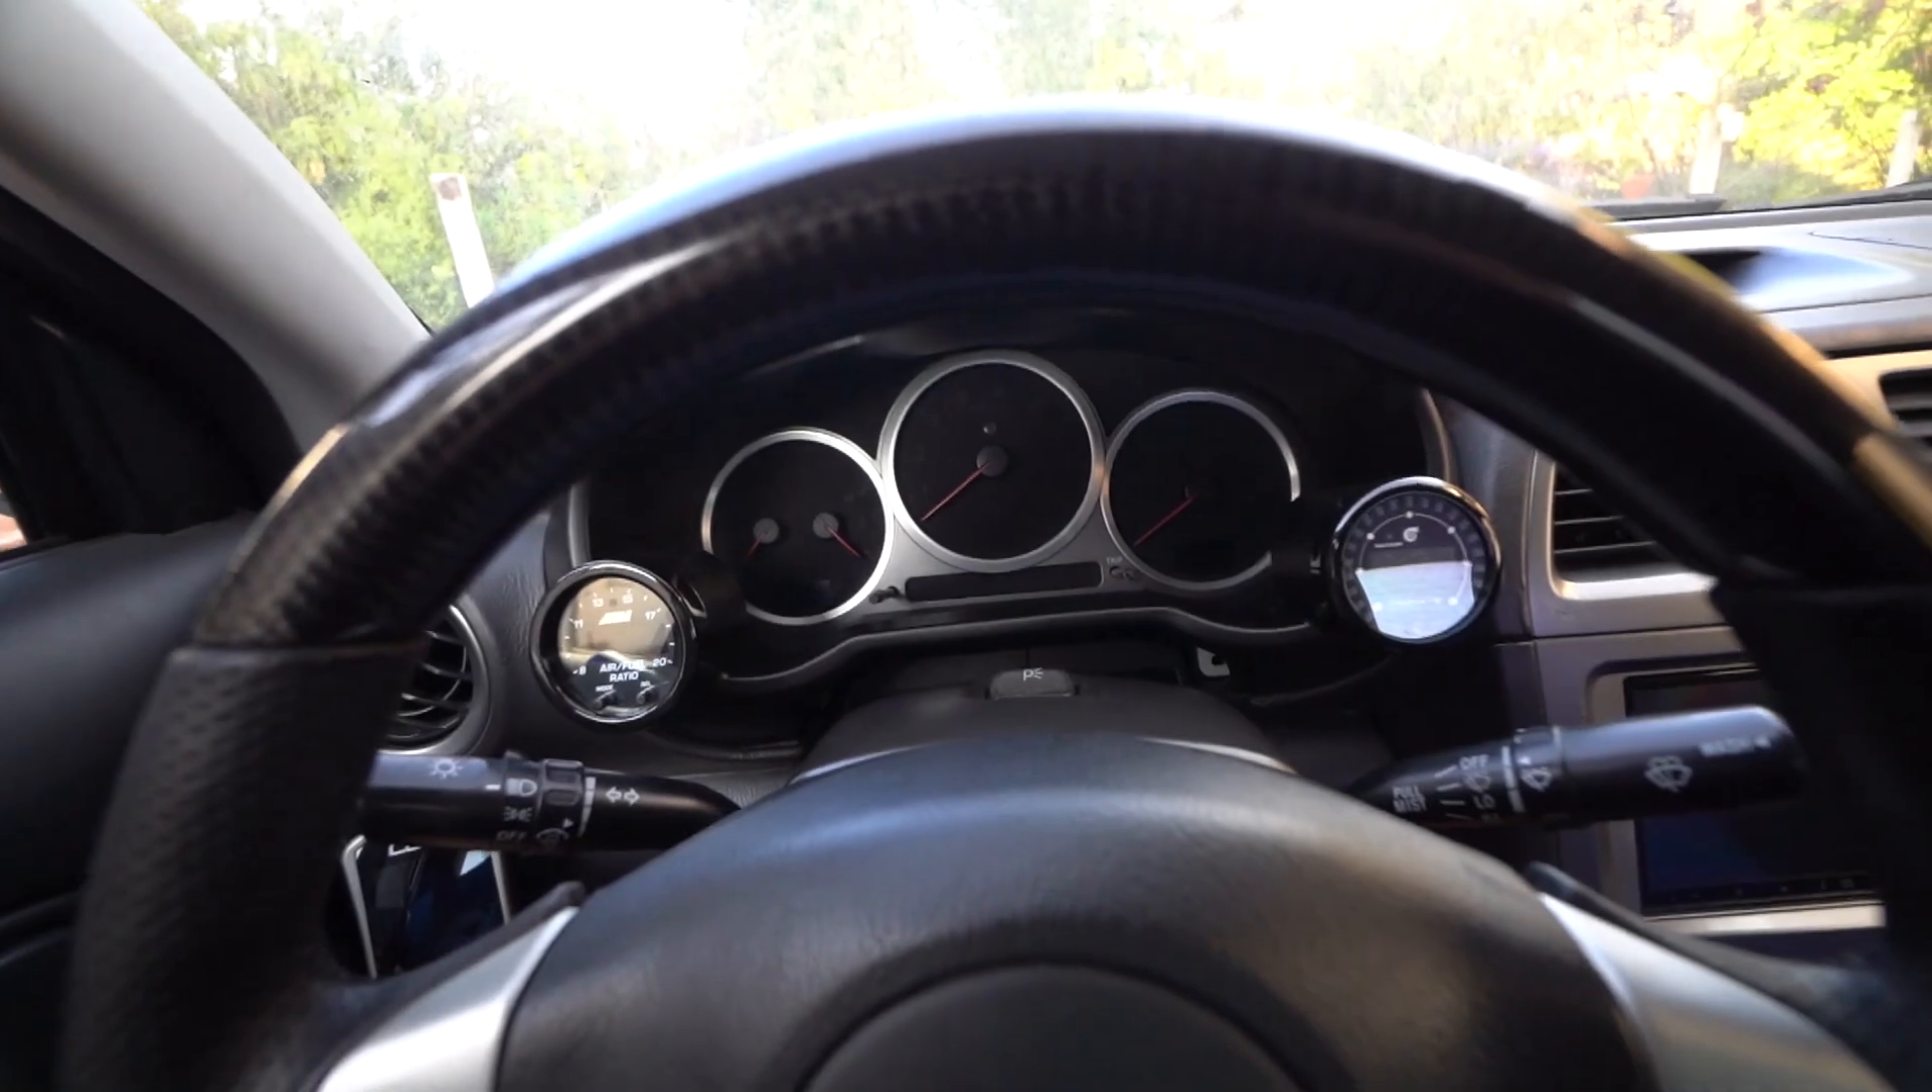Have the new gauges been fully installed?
Yes.